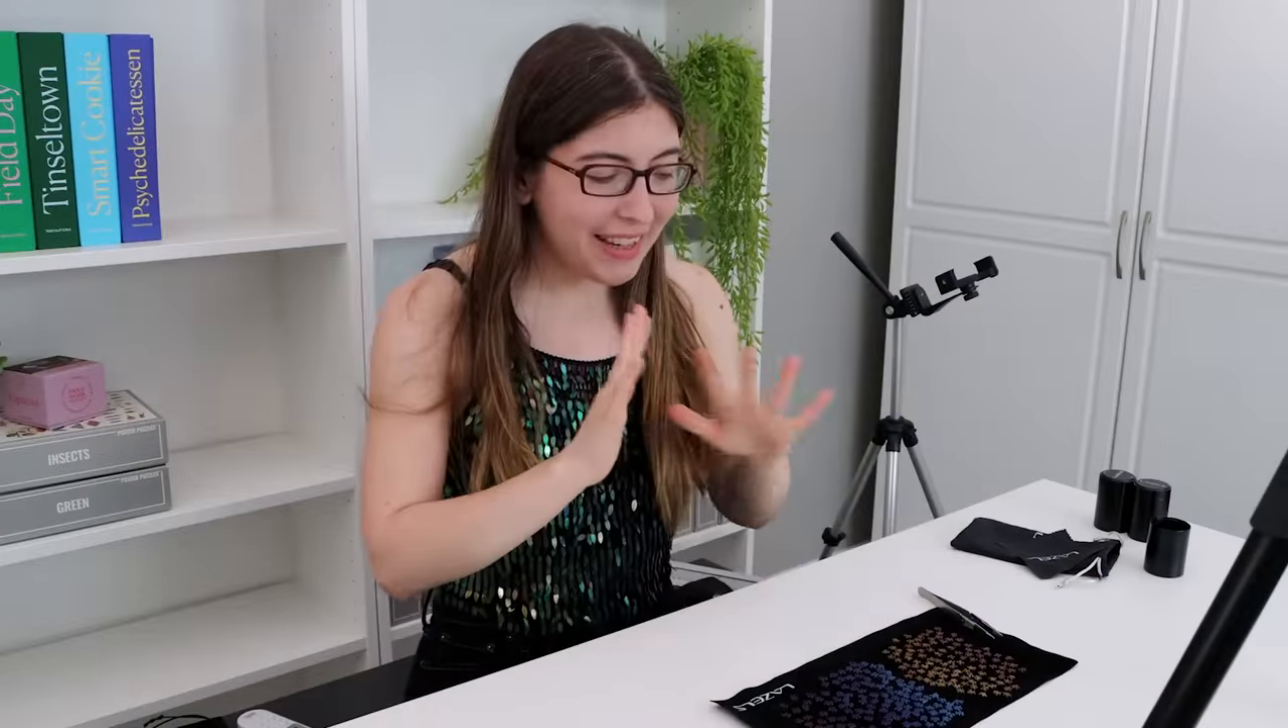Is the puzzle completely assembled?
No.